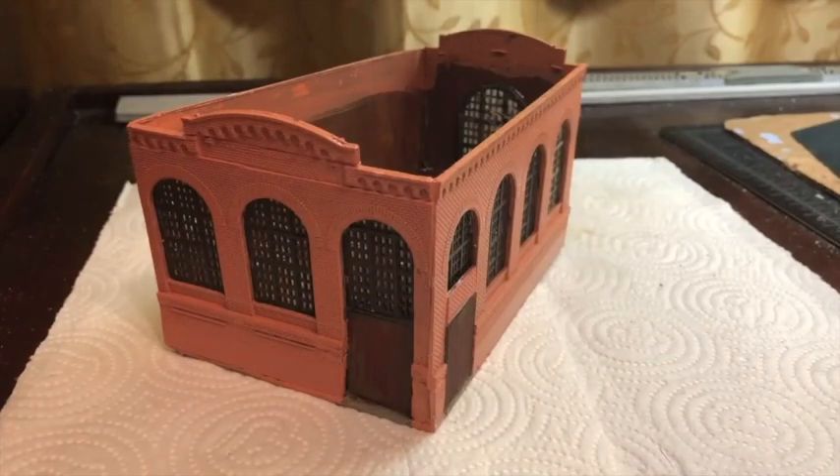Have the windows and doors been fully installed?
Yes.